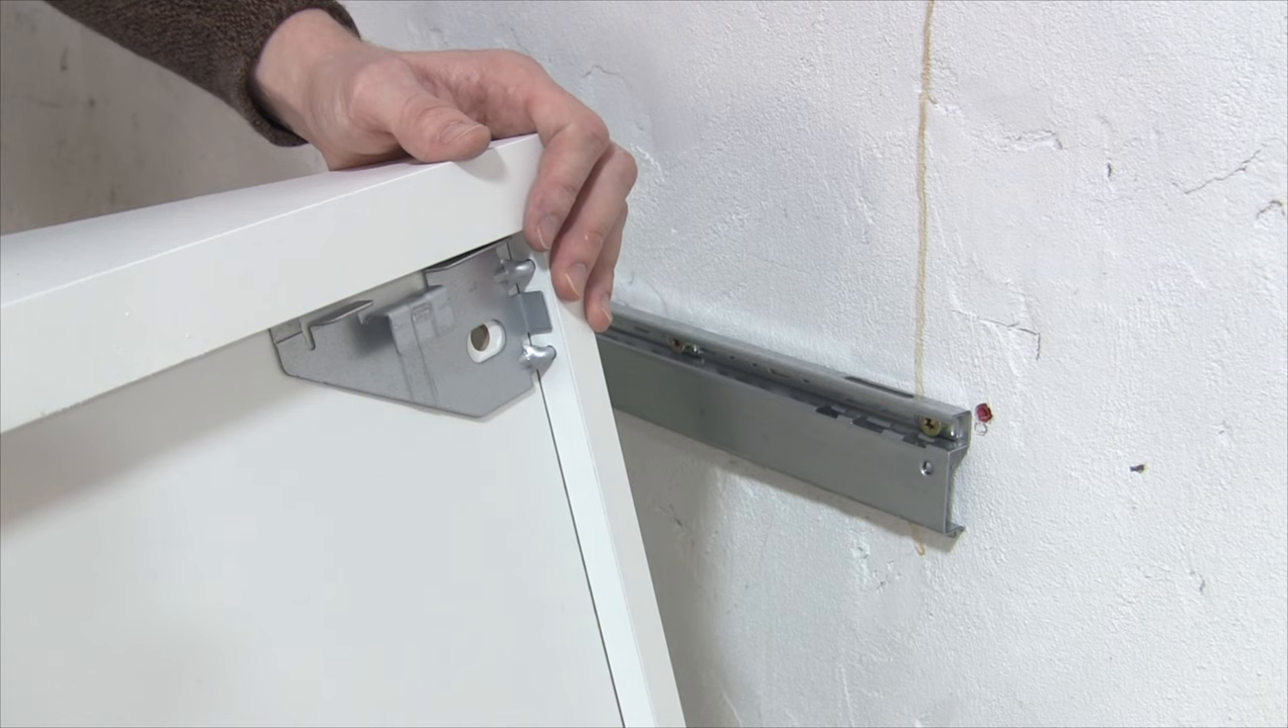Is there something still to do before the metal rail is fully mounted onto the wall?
No.